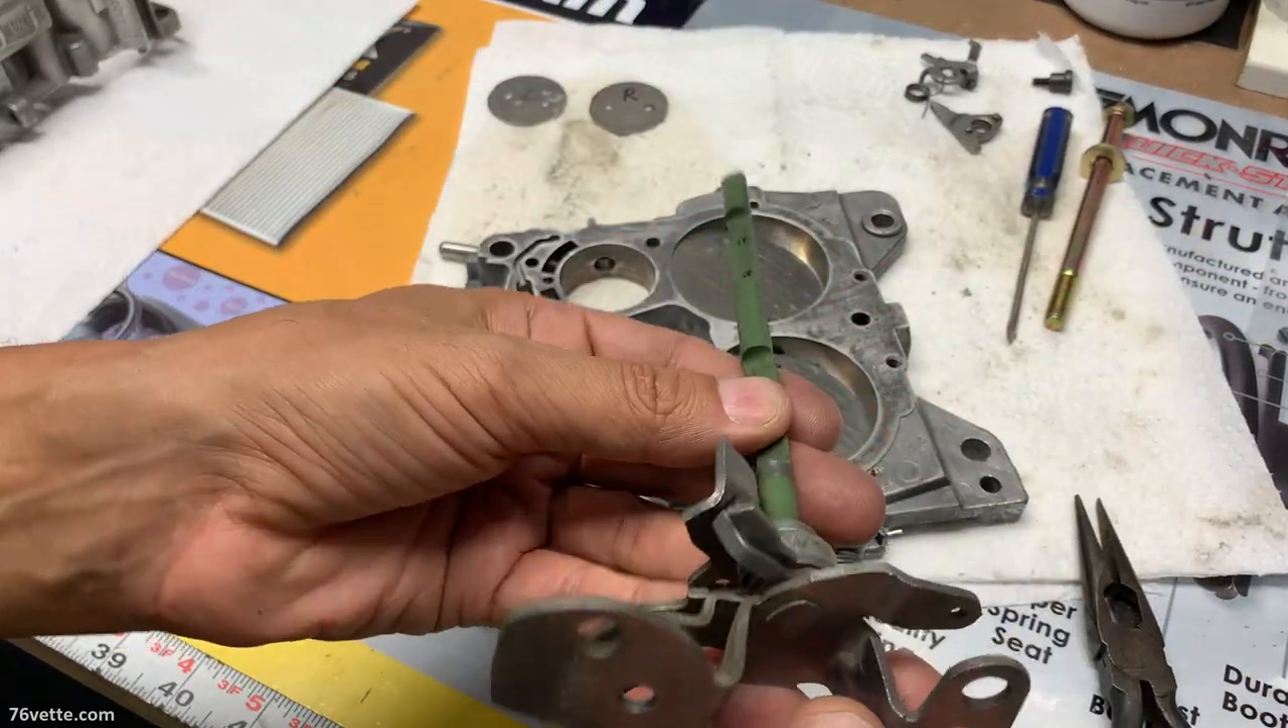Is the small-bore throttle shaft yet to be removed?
No.